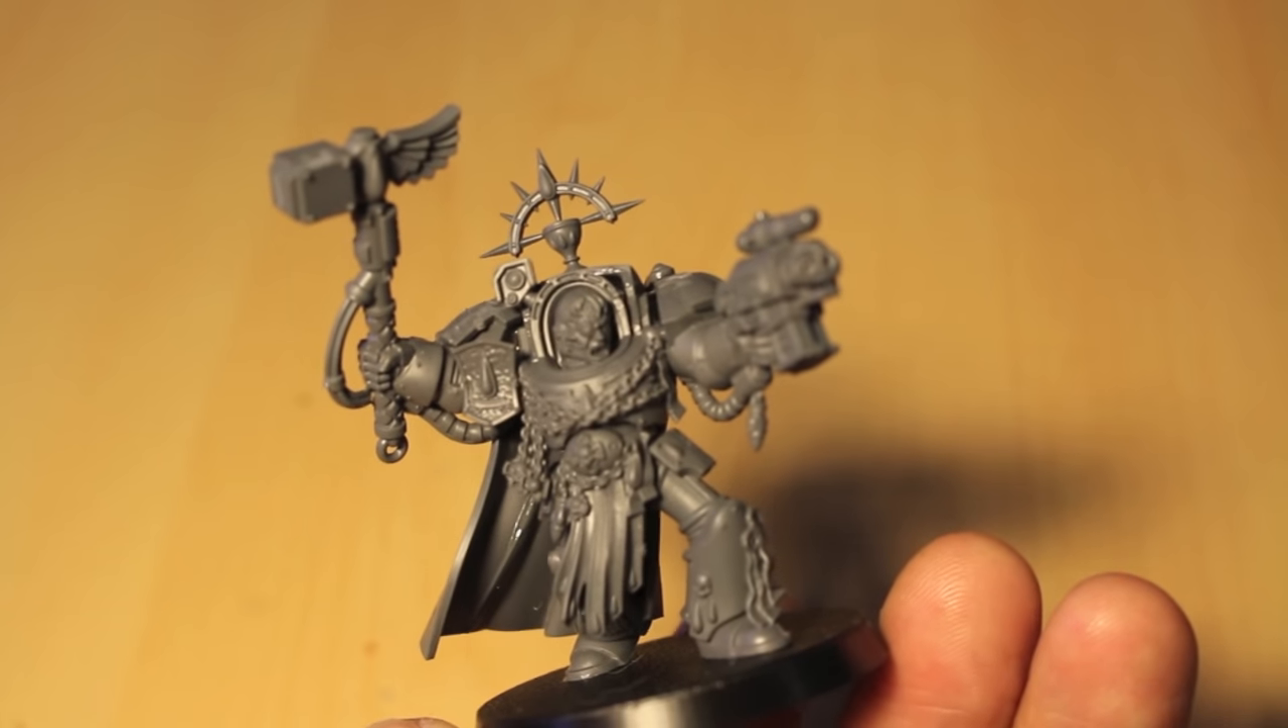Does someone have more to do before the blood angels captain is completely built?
No.